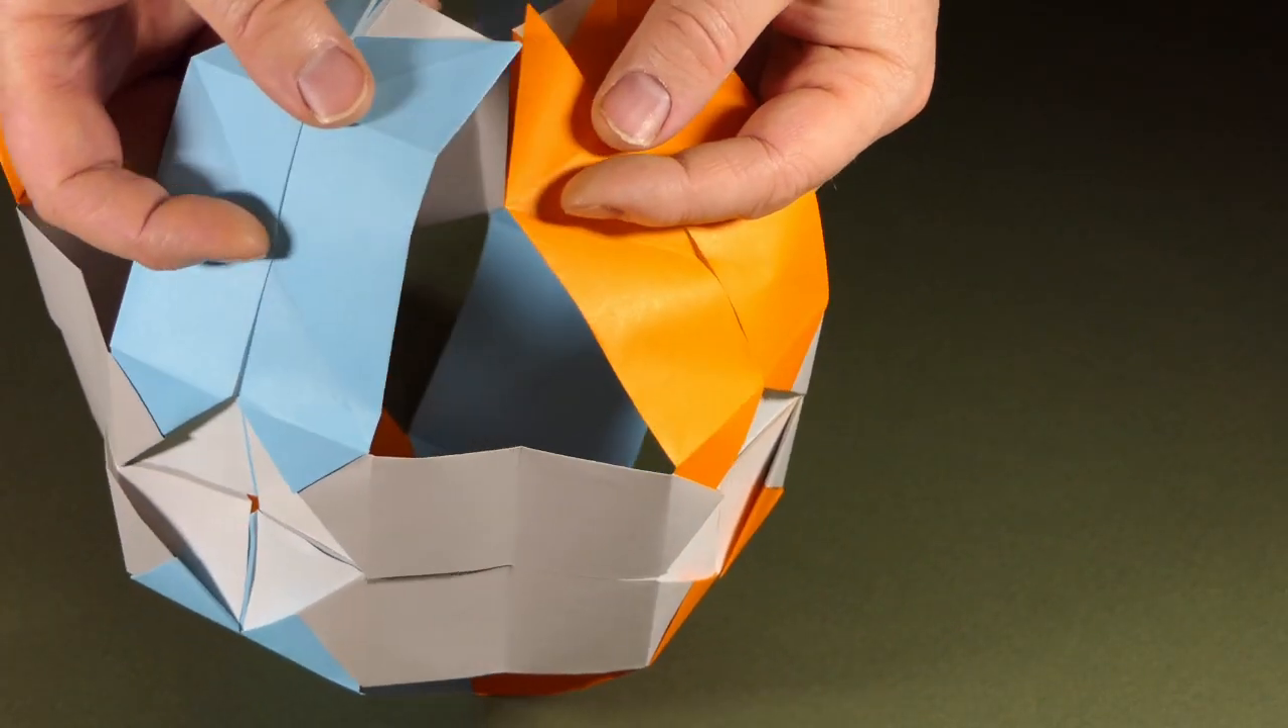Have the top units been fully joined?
No.